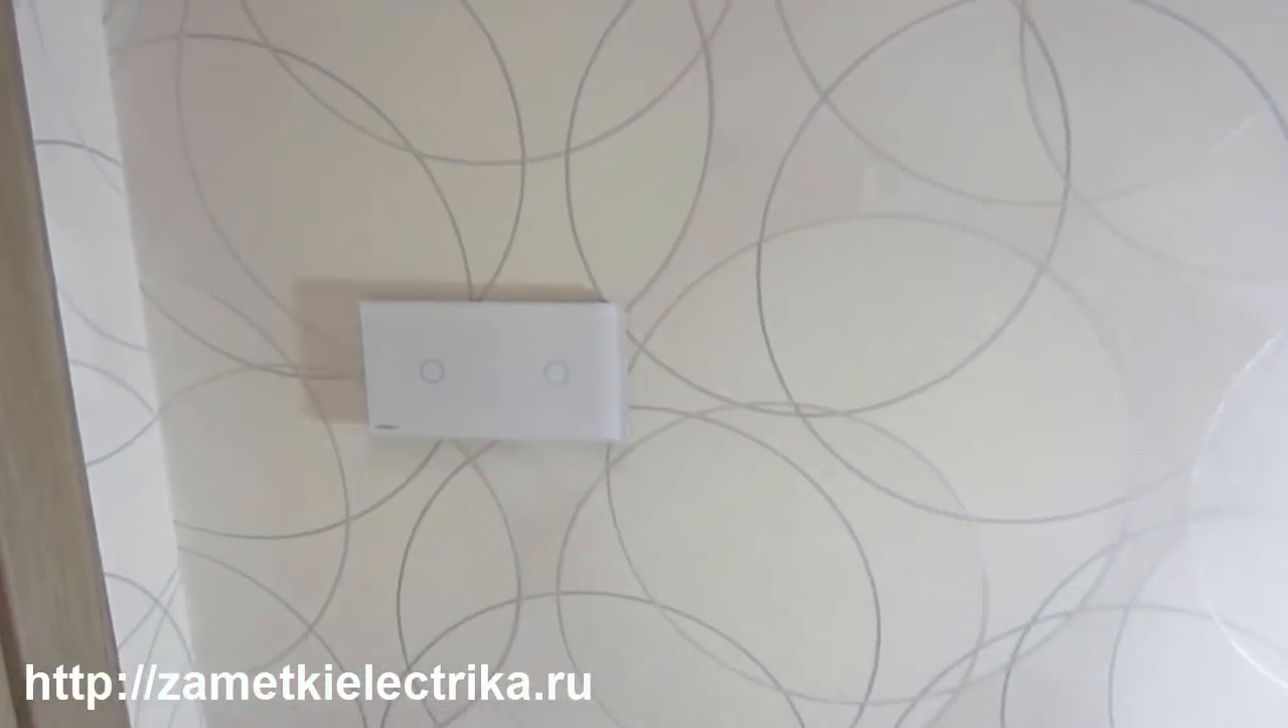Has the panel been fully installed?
Yes.